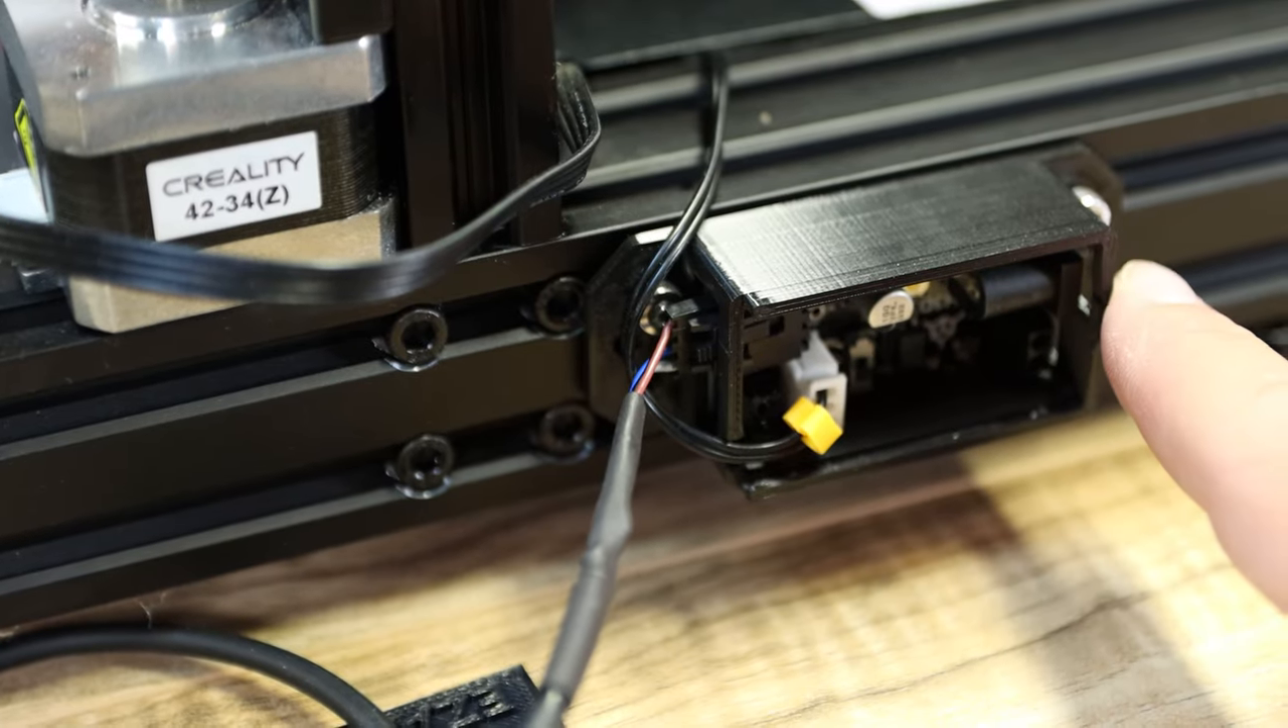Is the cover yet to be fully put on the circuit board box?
Yes.